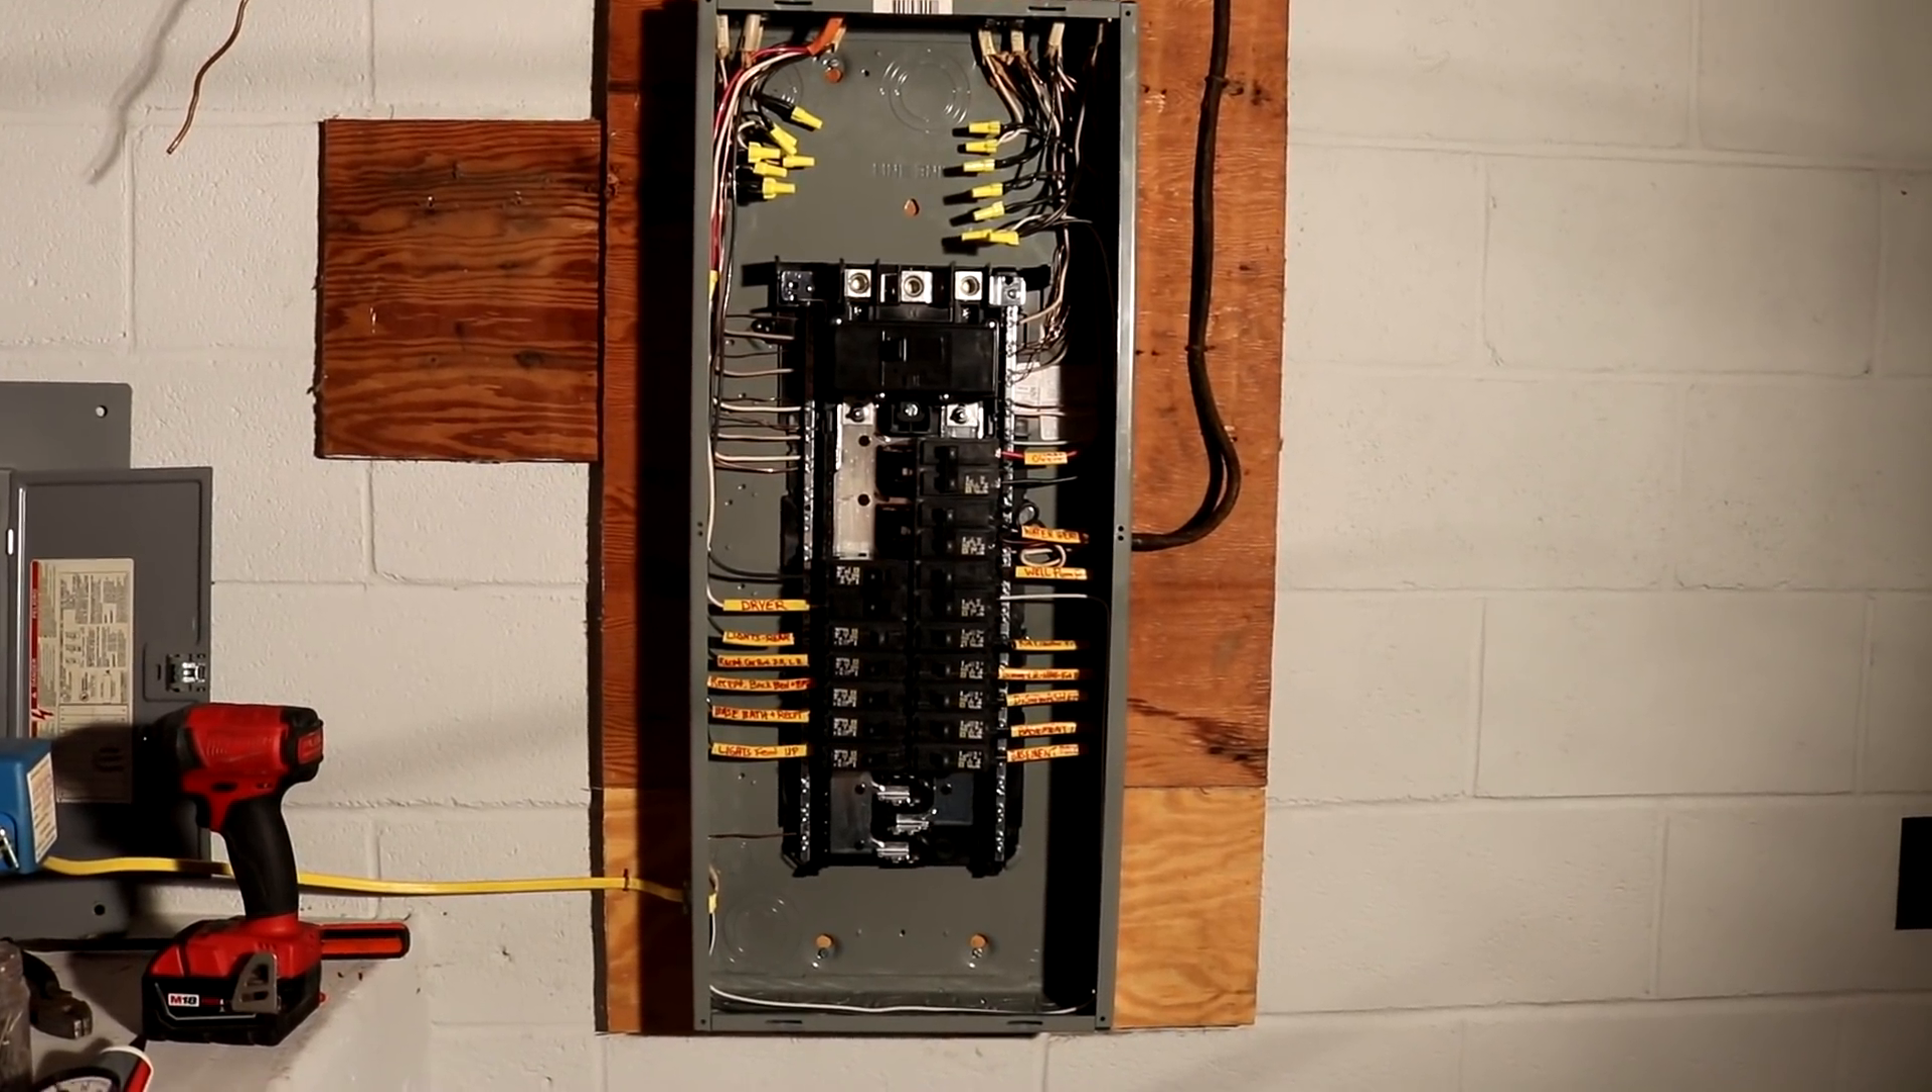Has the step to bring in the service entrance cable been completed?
No.